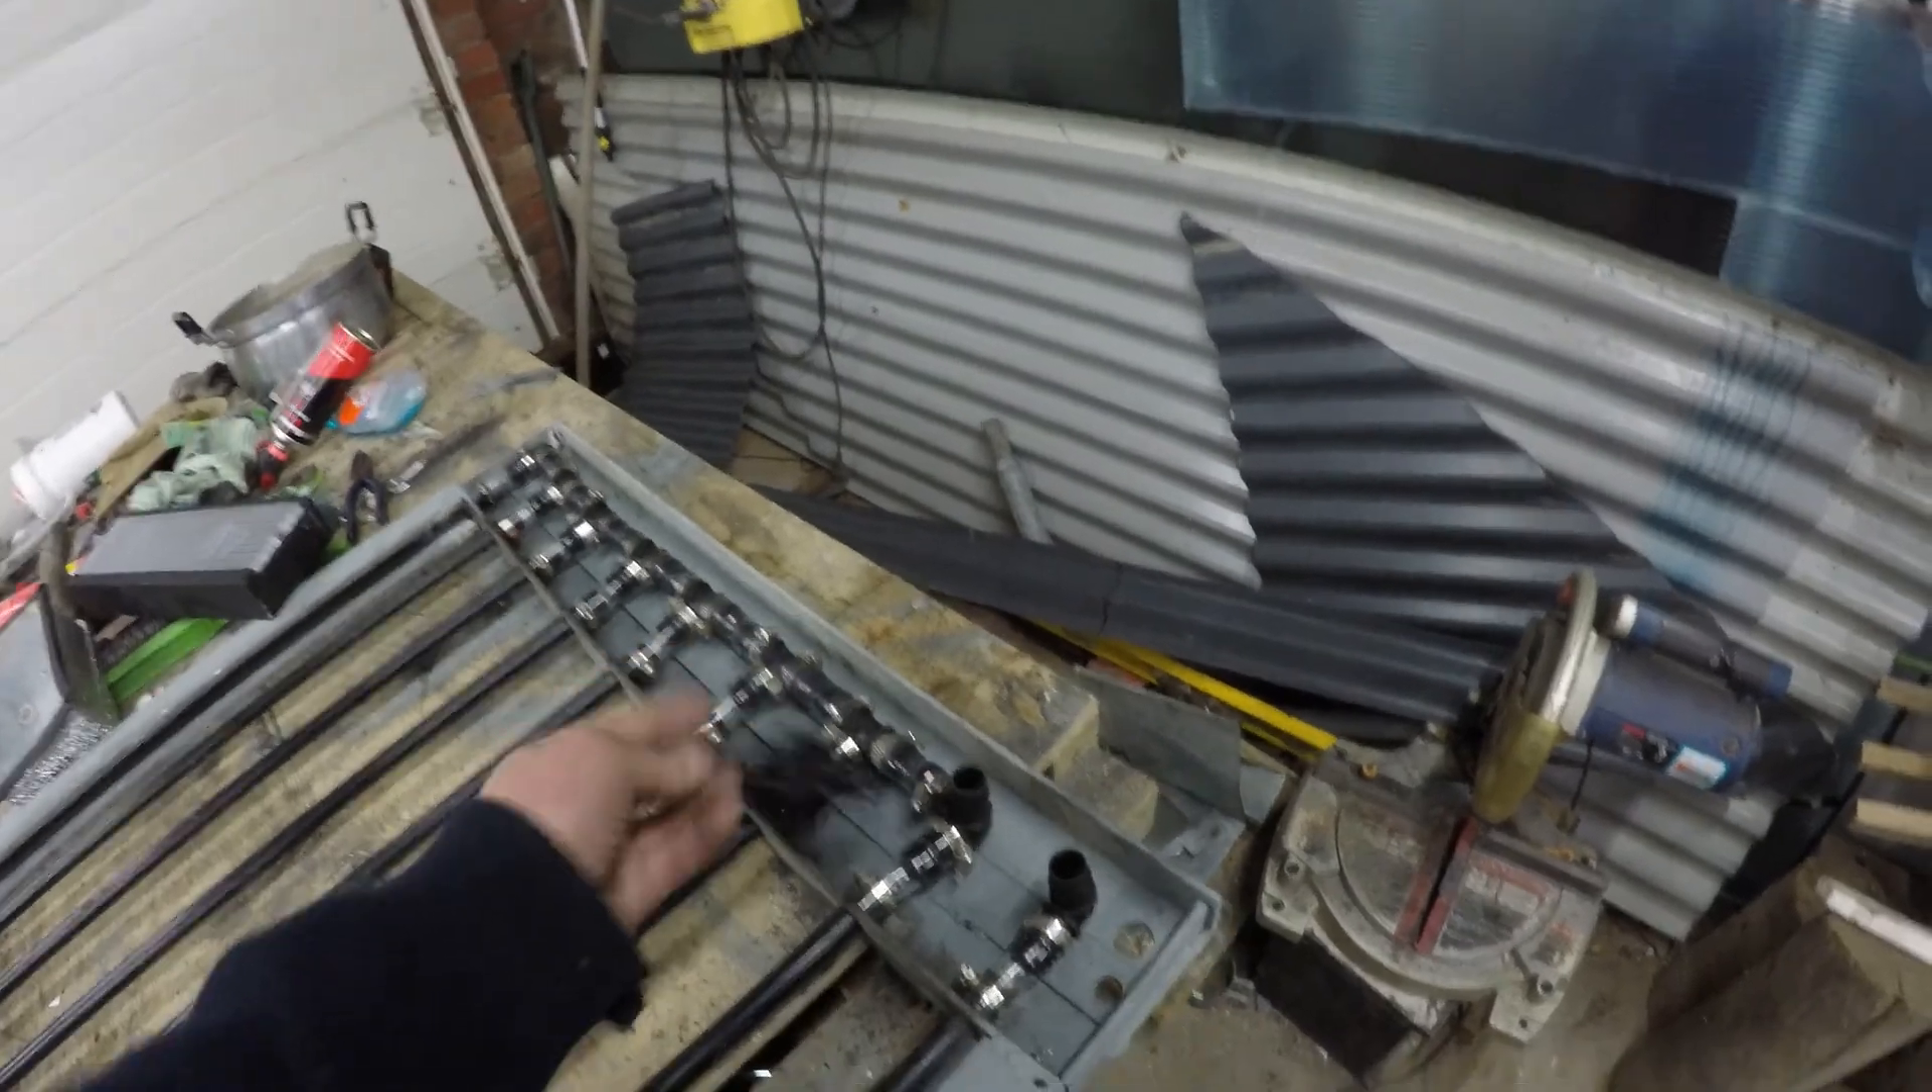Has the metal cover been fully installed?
No.